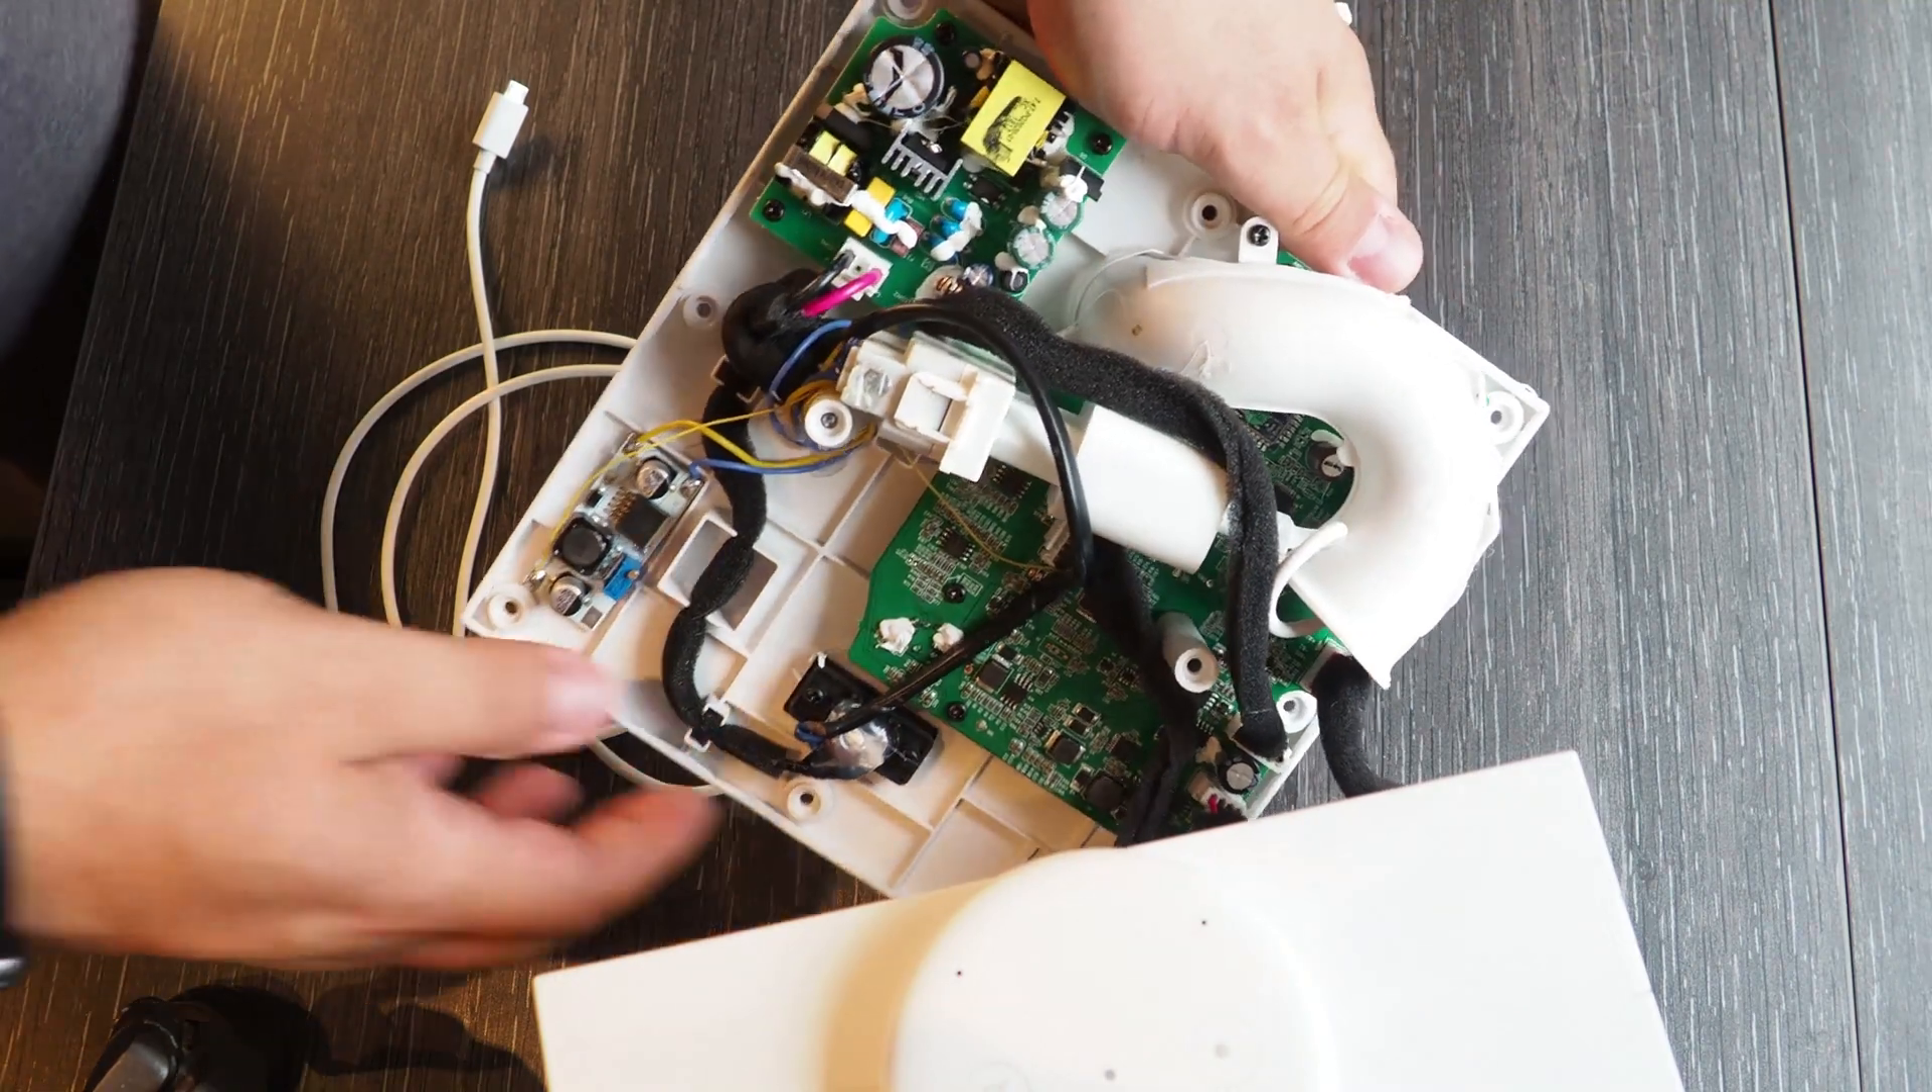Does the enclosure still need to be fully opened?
No.